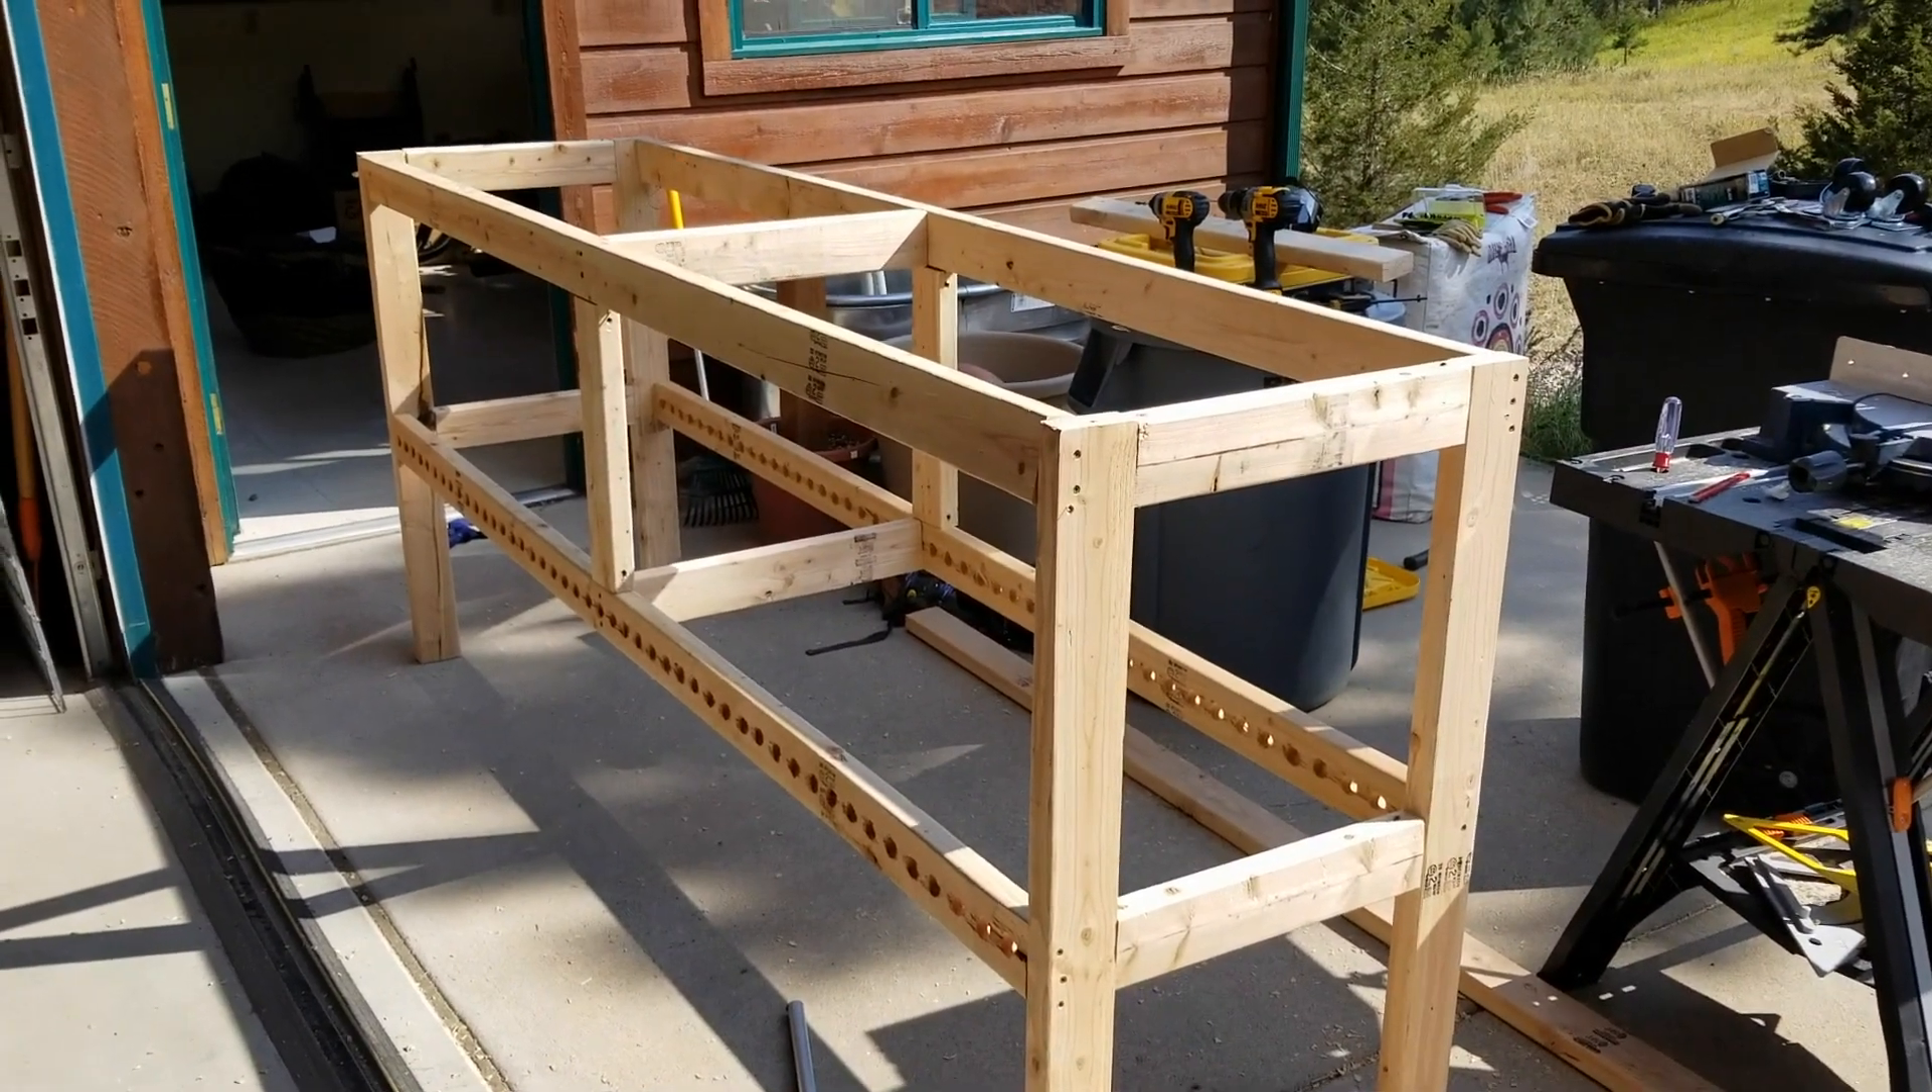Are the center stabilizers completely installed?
Yes.